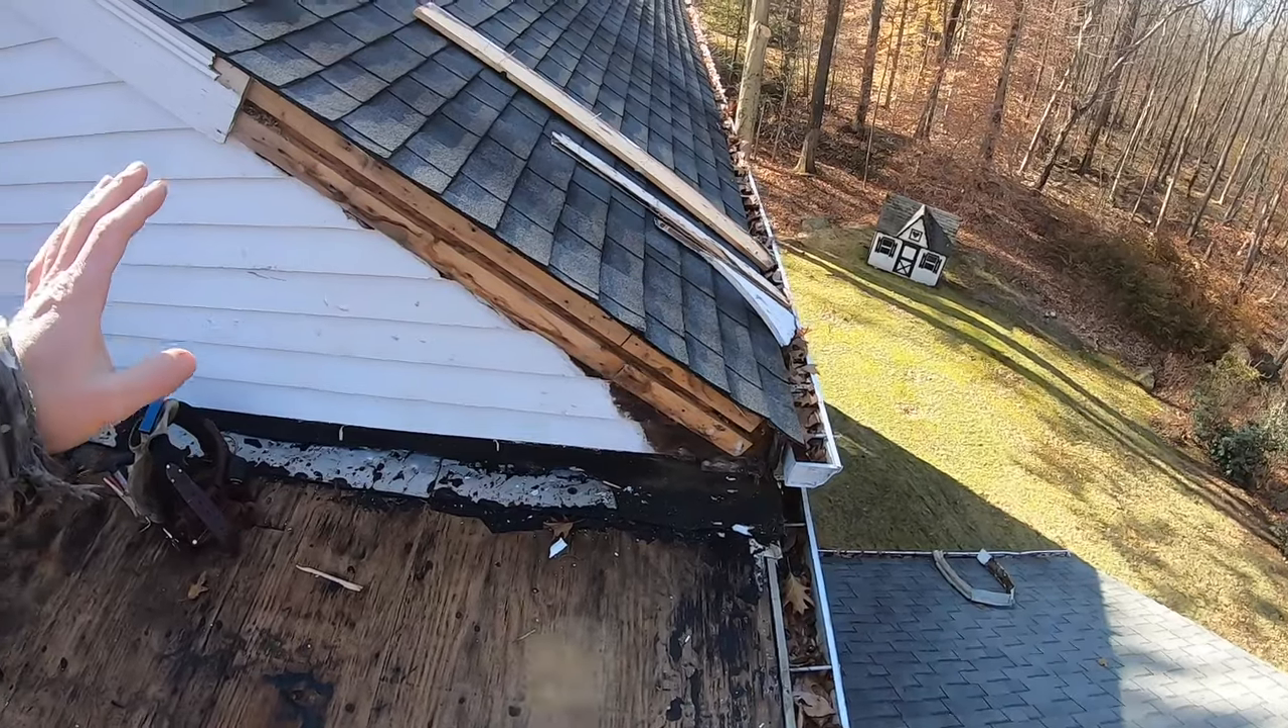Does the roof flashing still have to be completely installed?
Yes.